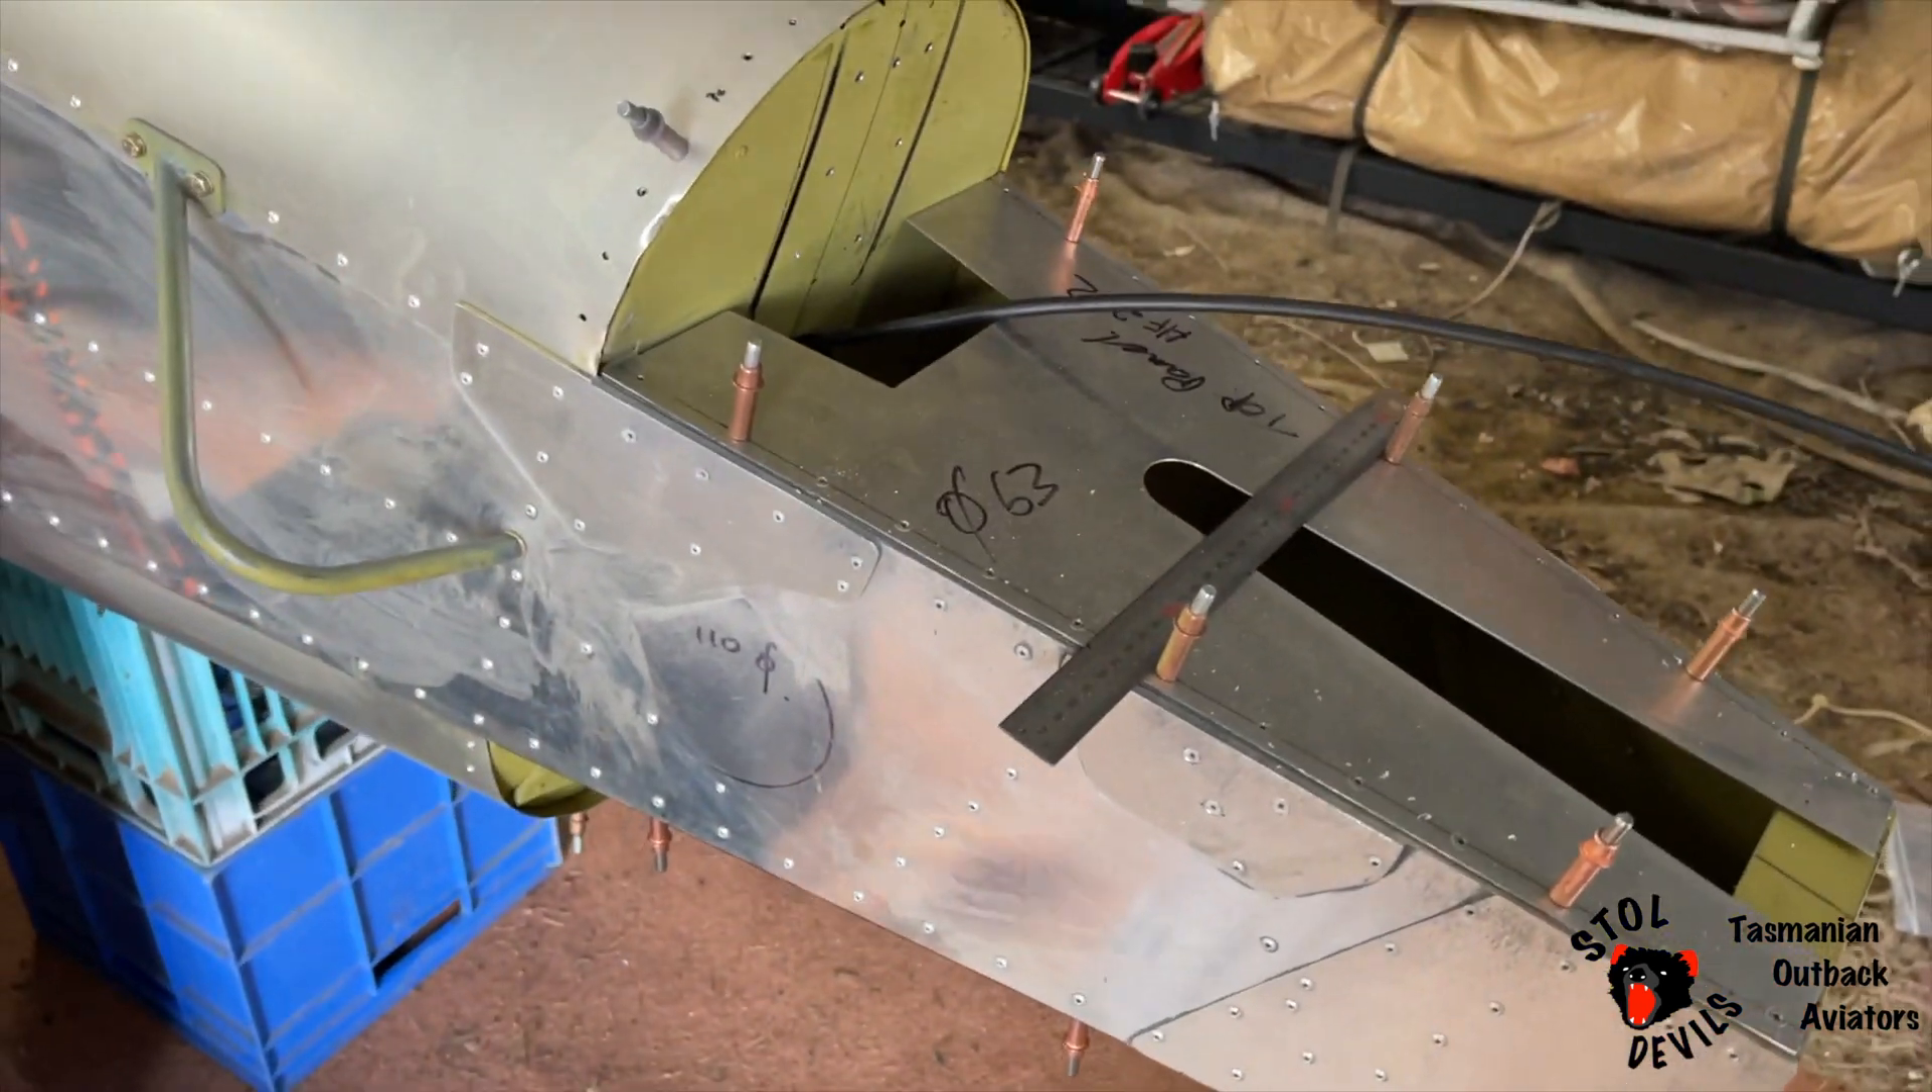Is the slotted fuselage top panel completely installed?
No.